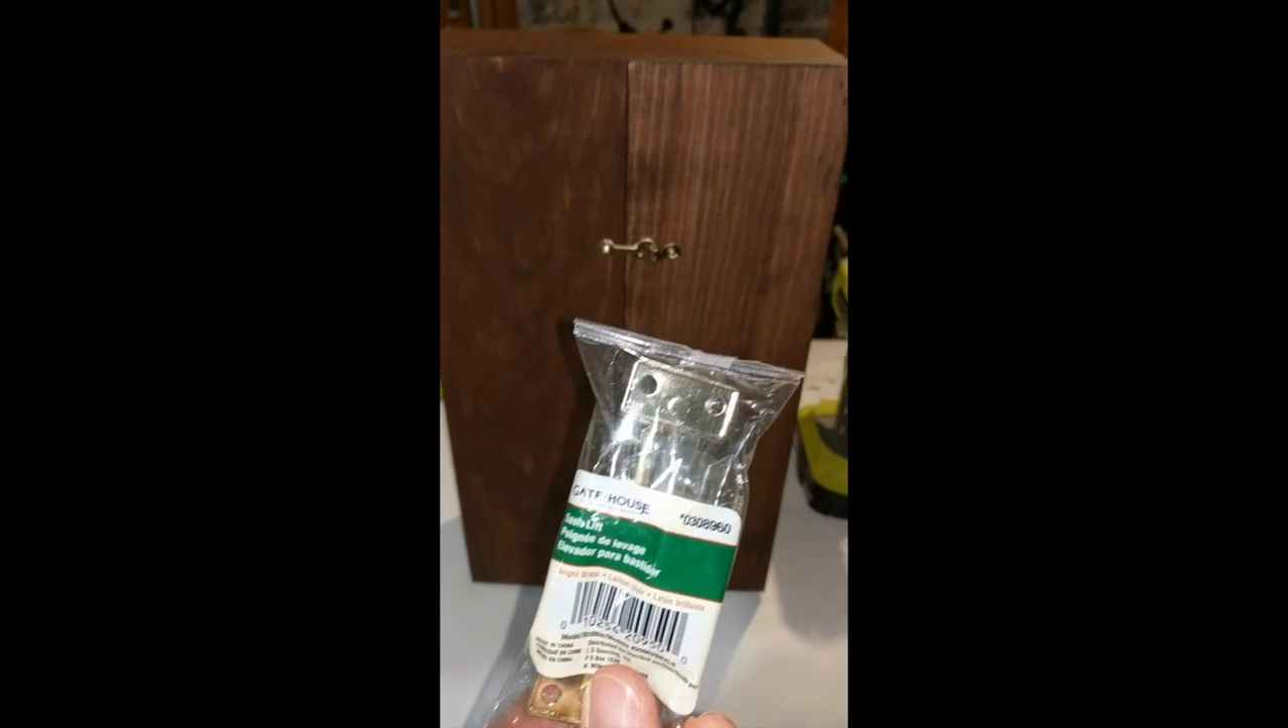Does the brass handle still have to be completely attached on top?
Yes.